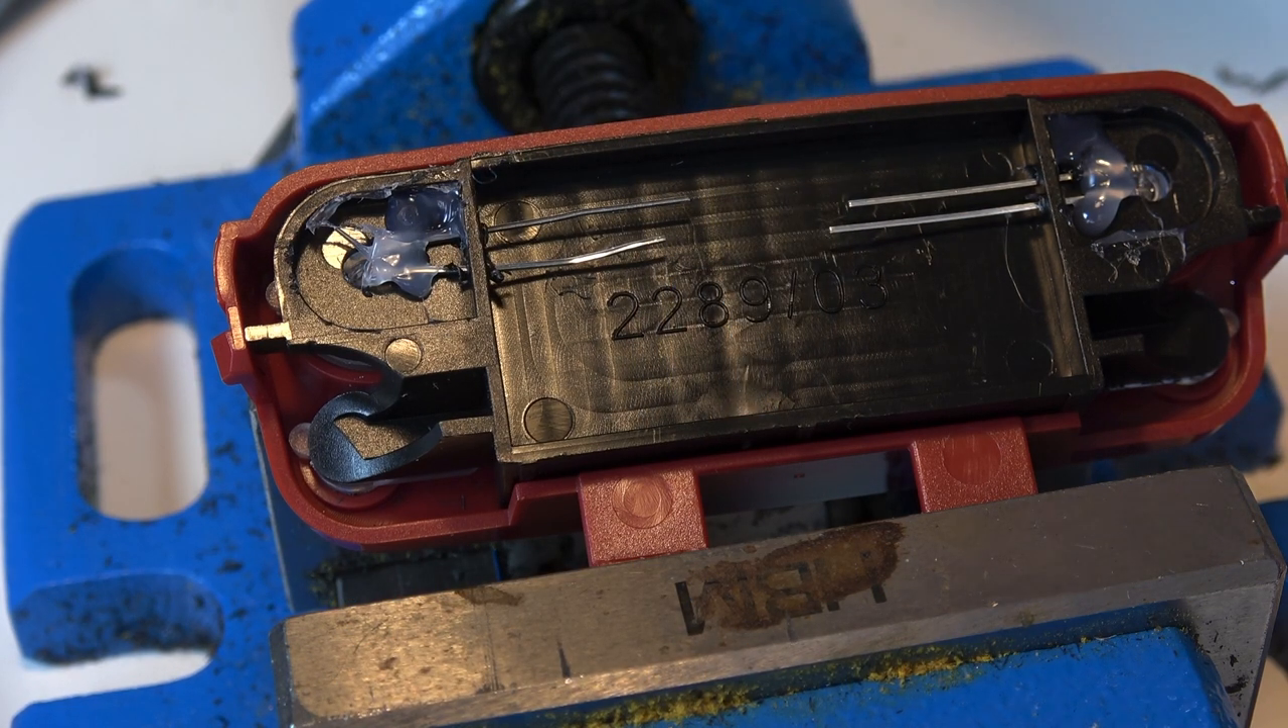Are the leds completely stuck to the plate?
Yes.